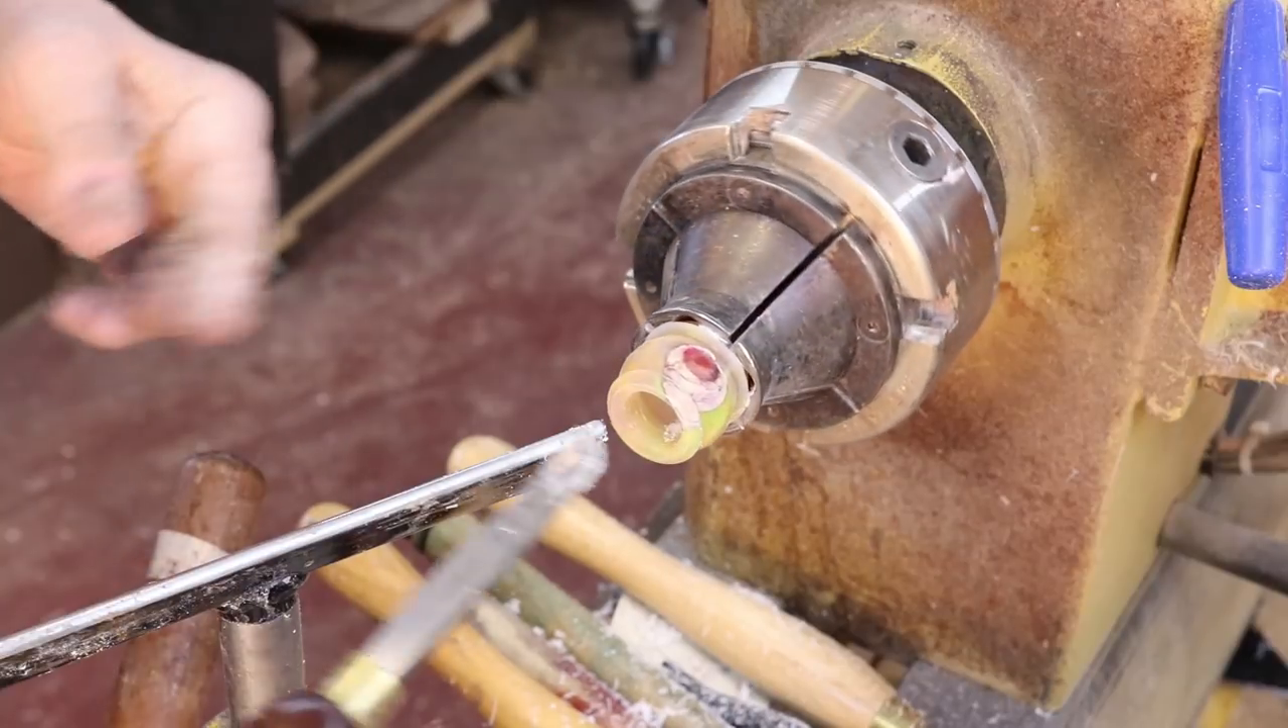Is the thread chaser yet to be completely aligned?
Yes.